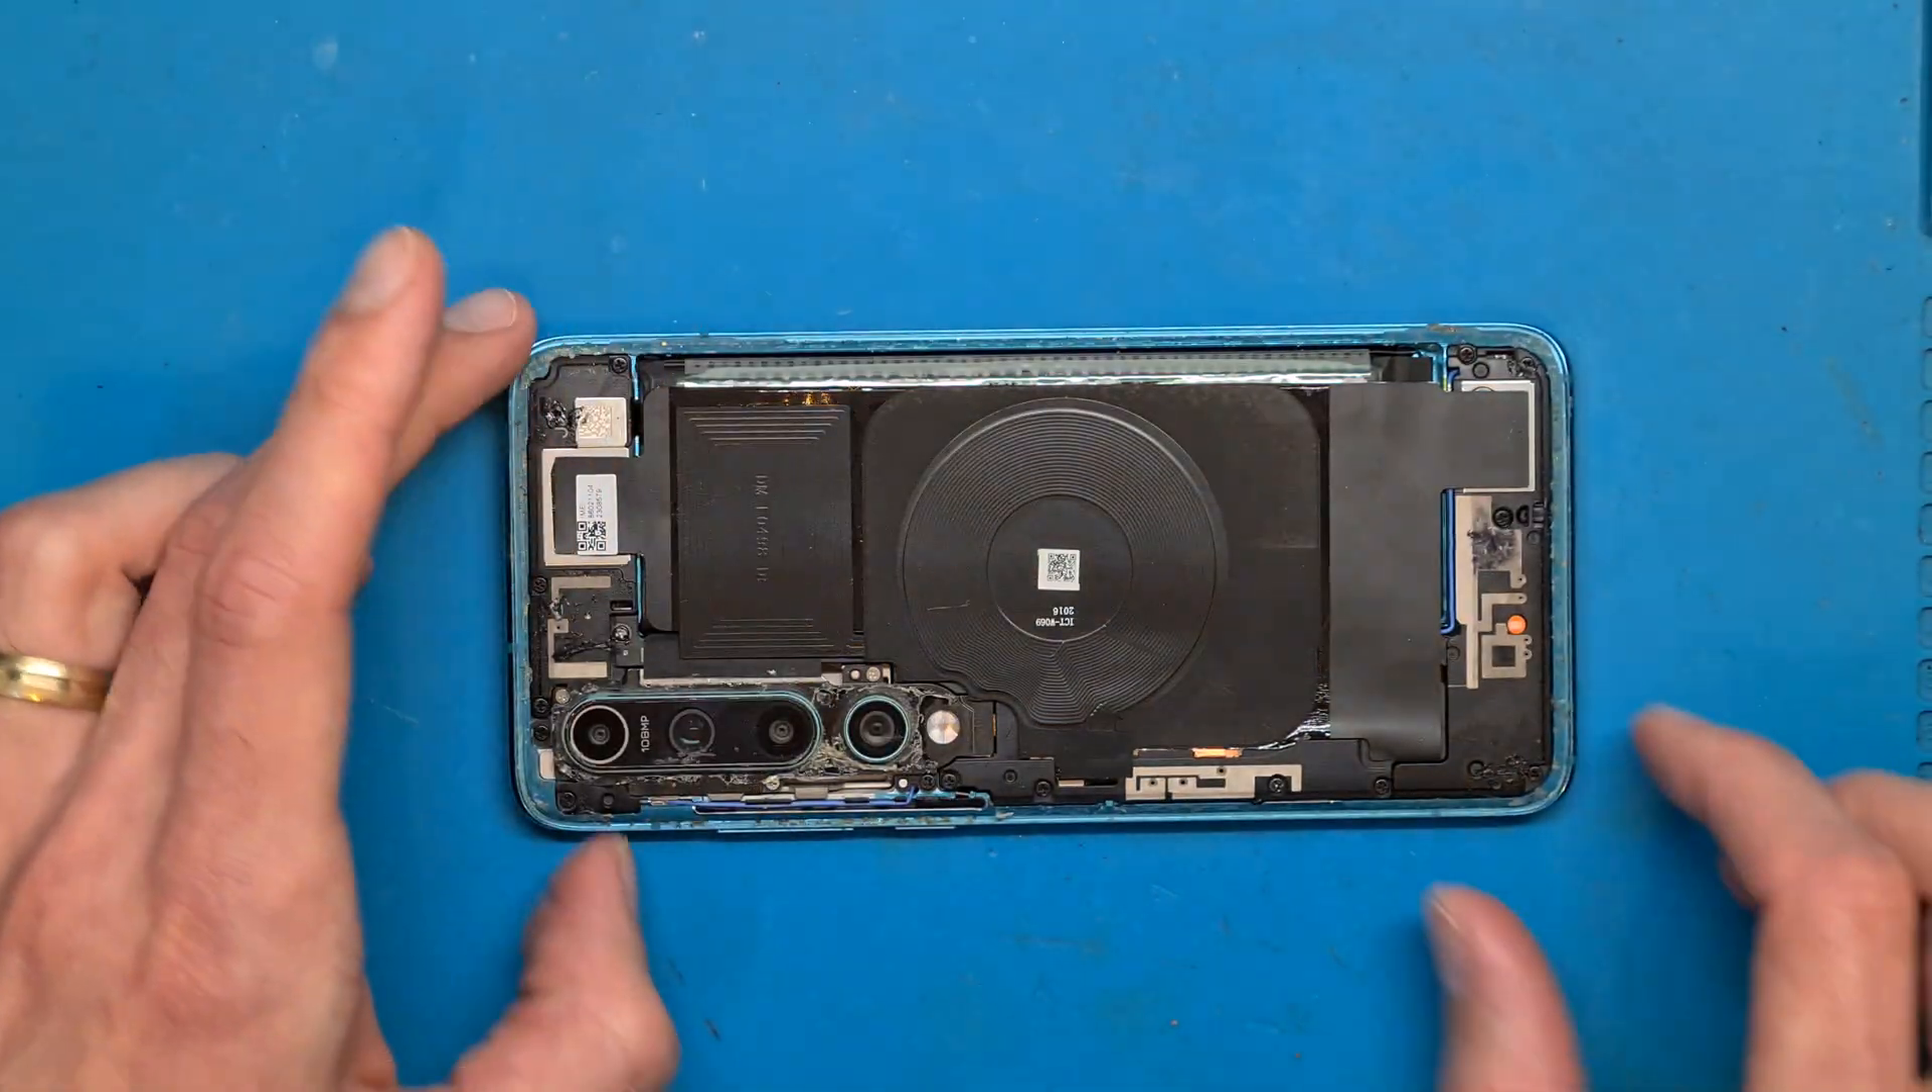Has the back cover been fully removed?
Yes.